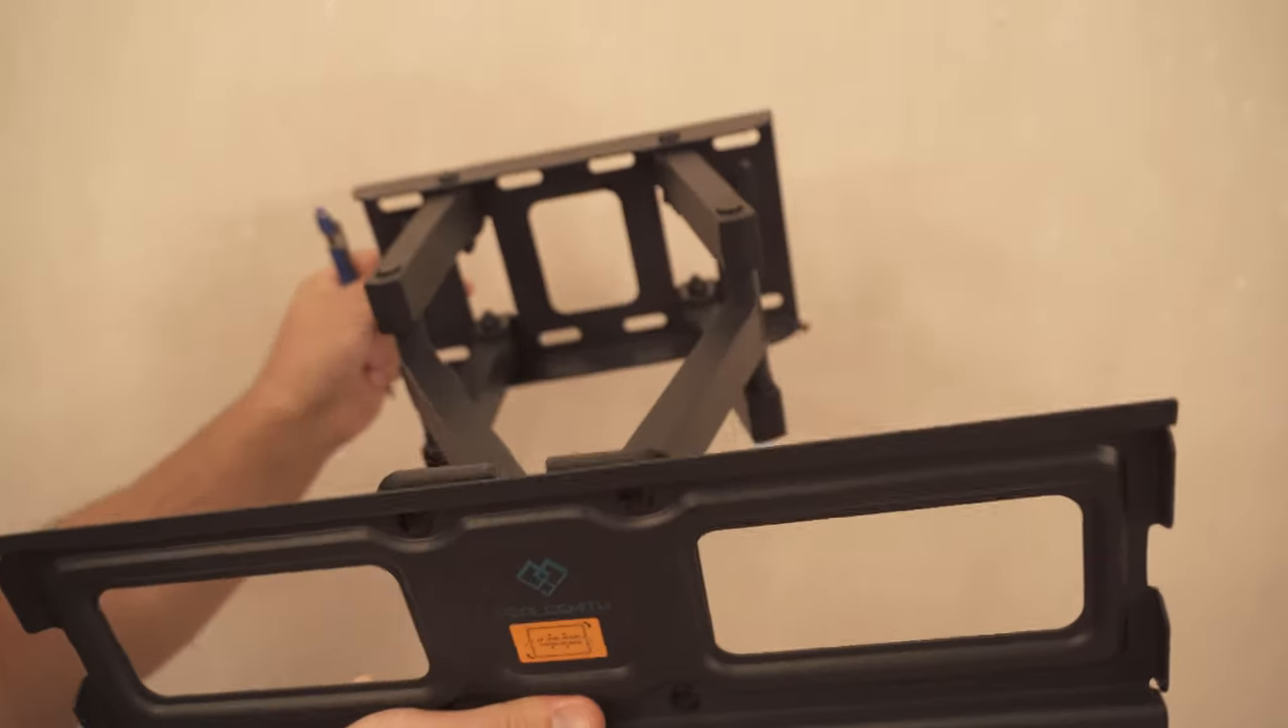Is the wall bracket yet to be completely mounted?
Yes.